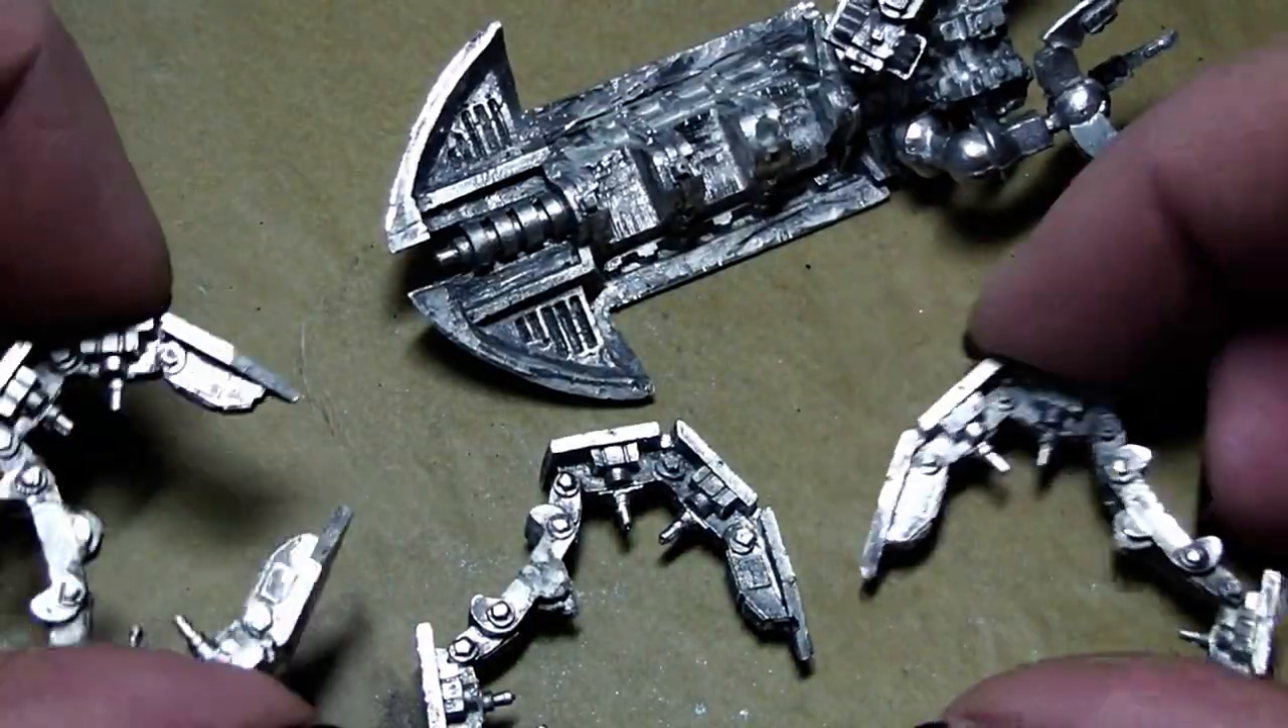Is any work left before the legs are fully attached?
Yes.